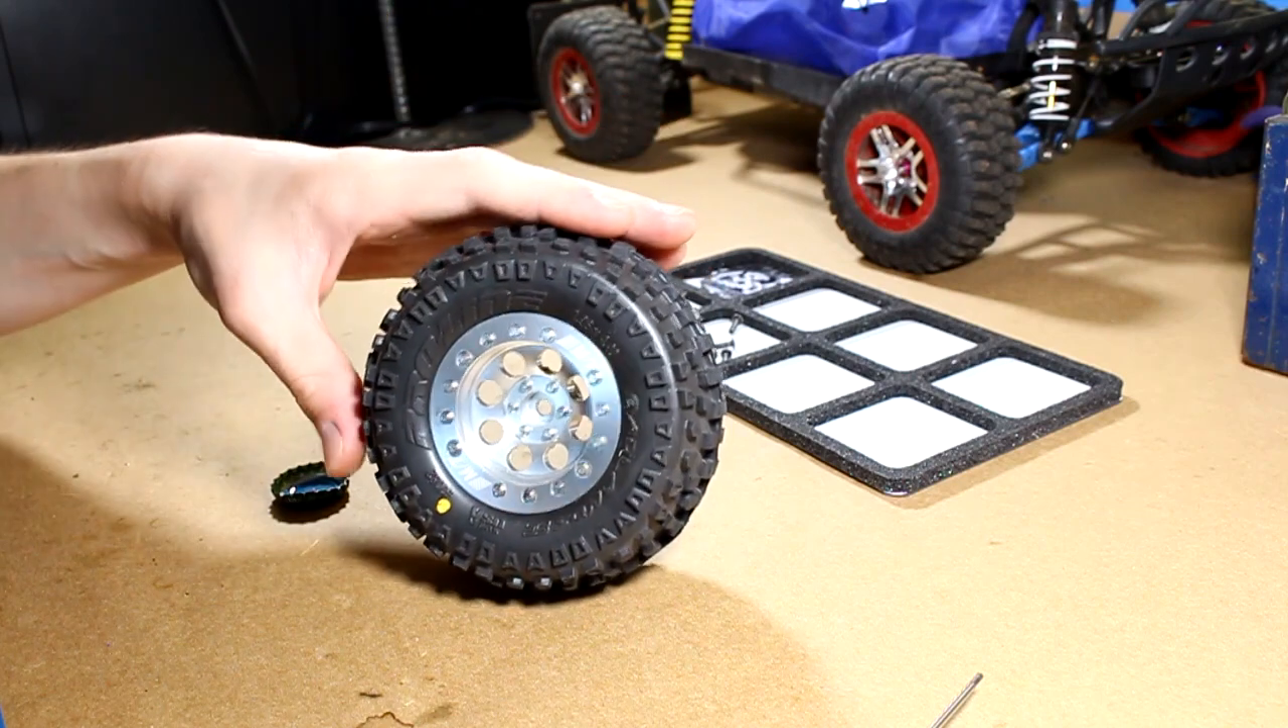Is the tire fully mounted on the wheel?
Yes.